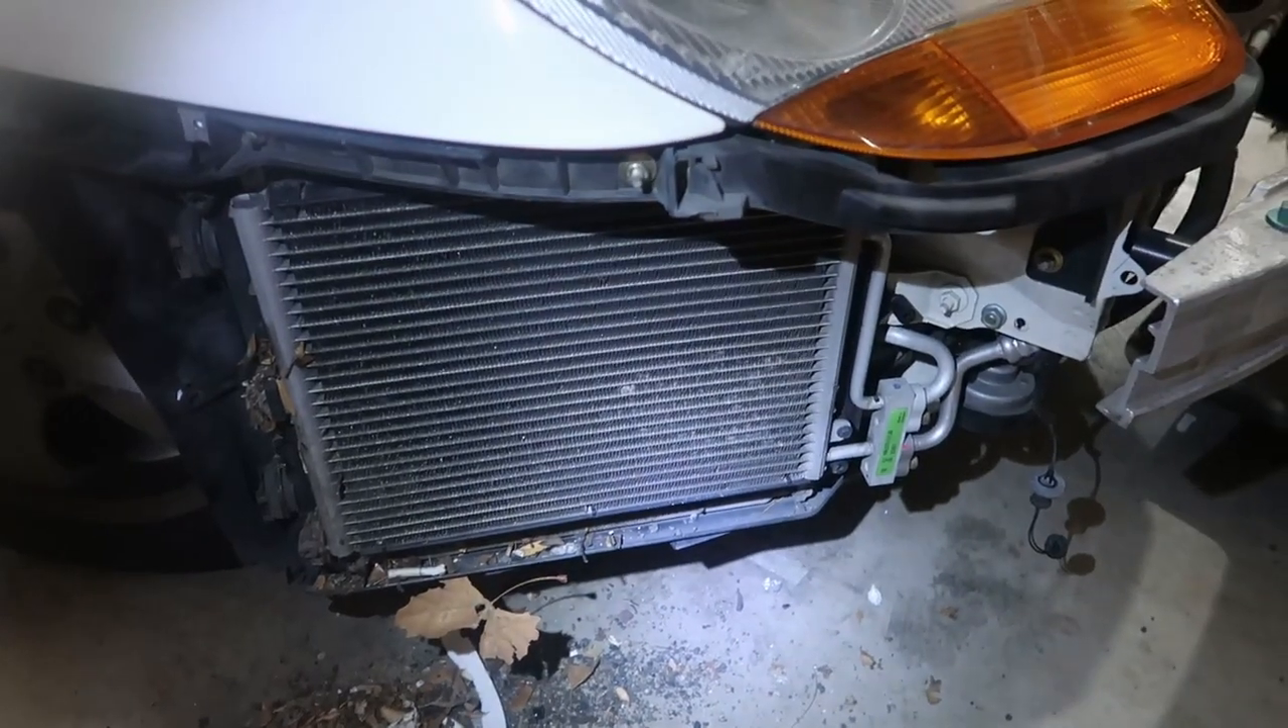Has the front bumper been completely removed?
Yes.